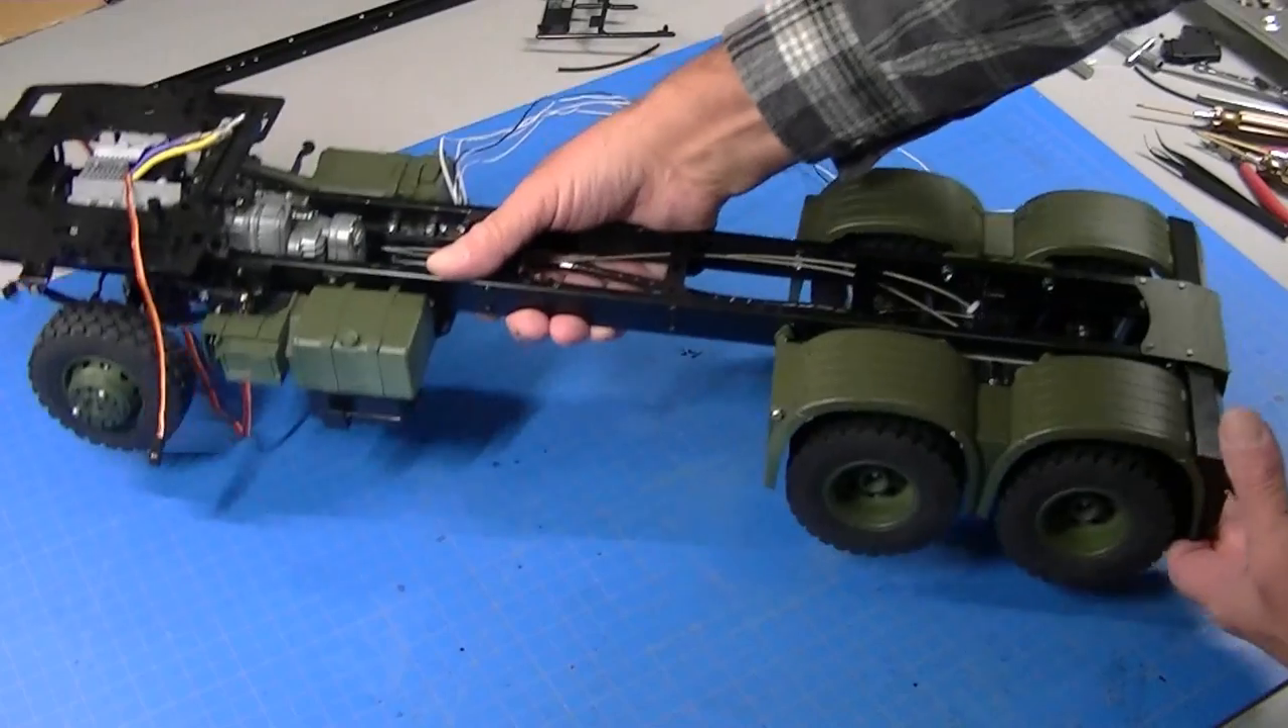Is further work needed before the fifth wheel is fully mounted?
Yes.